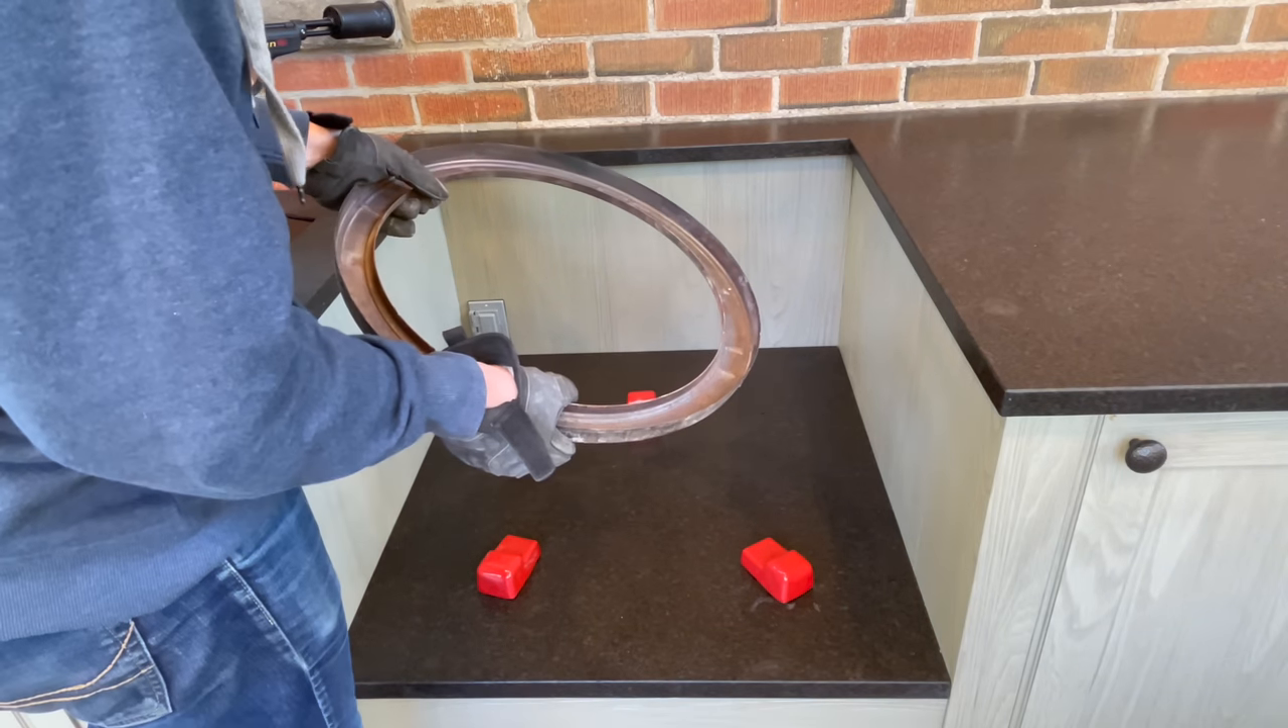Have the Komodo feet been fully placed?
Yes.